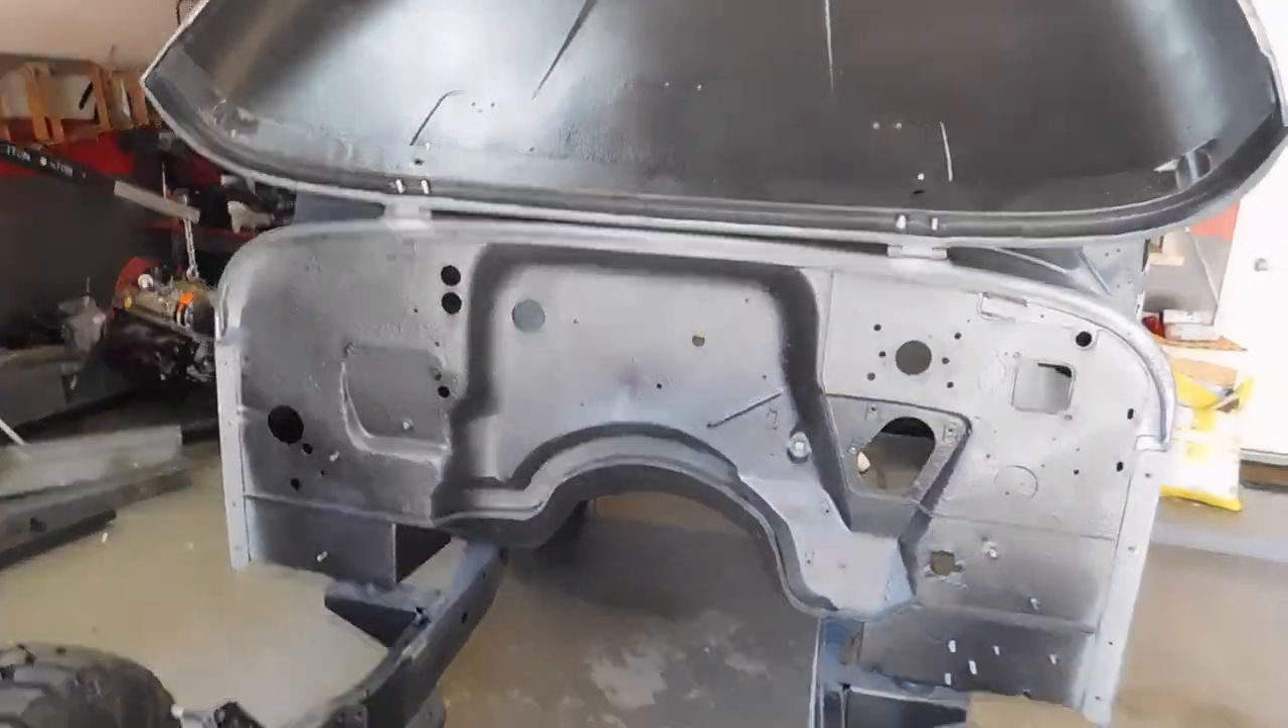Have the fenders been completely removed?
Yes.